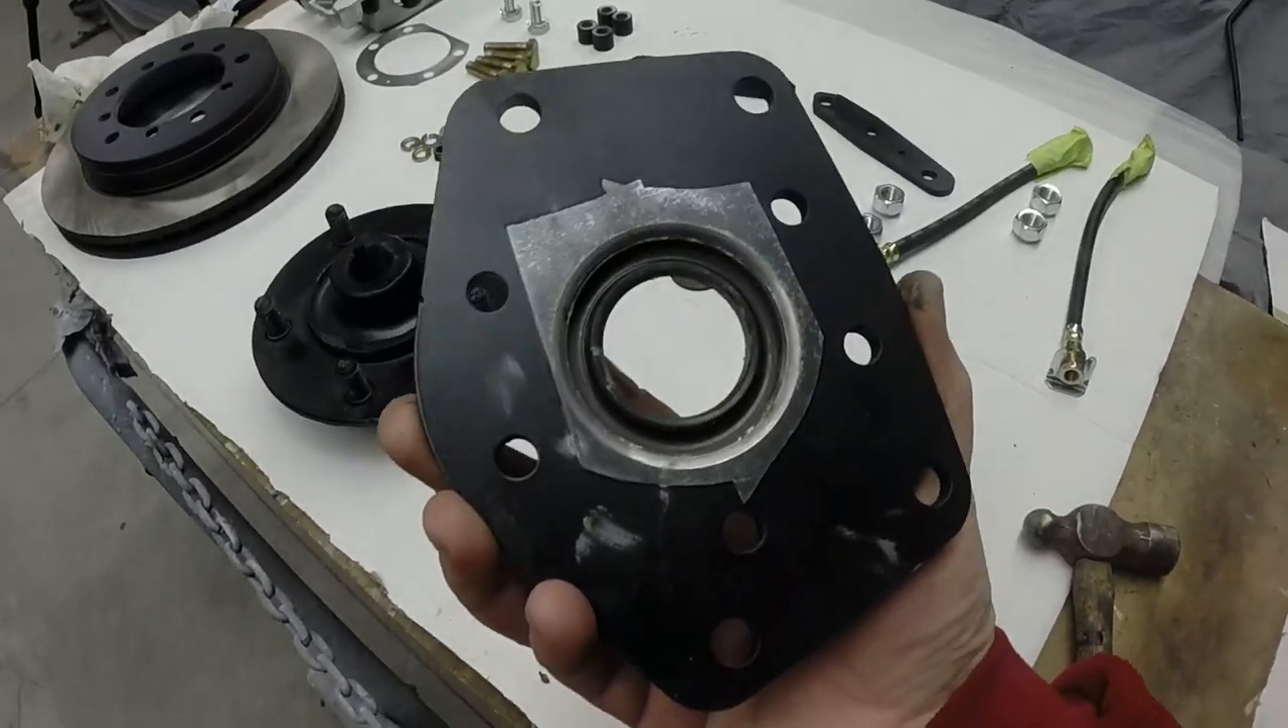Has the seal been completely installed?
Yes.